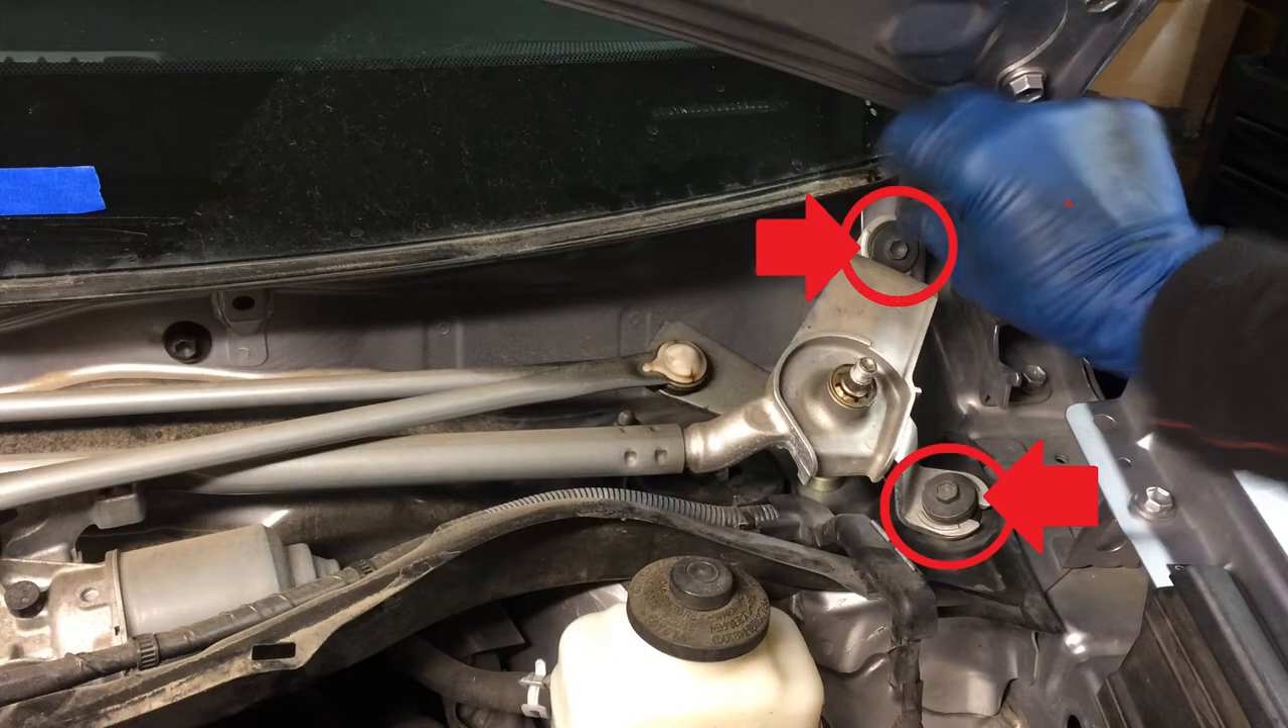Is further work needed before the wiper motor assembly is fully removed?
Yes.